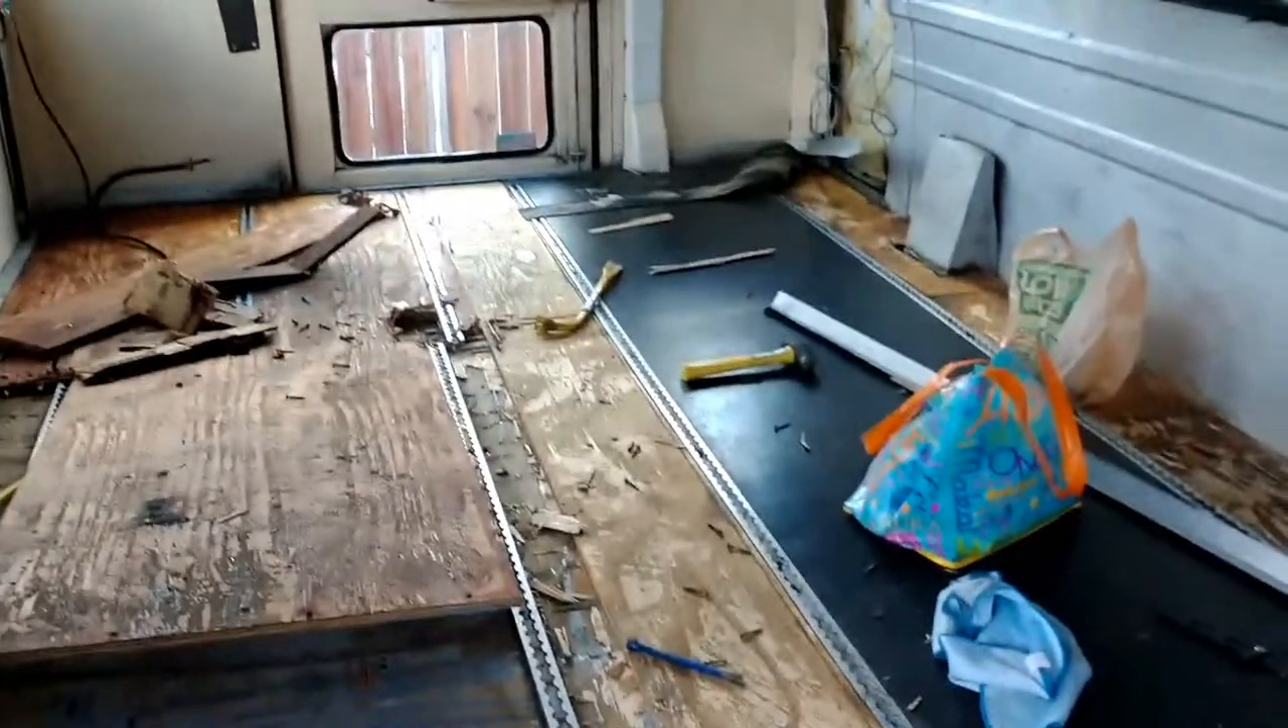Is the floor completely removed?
No.